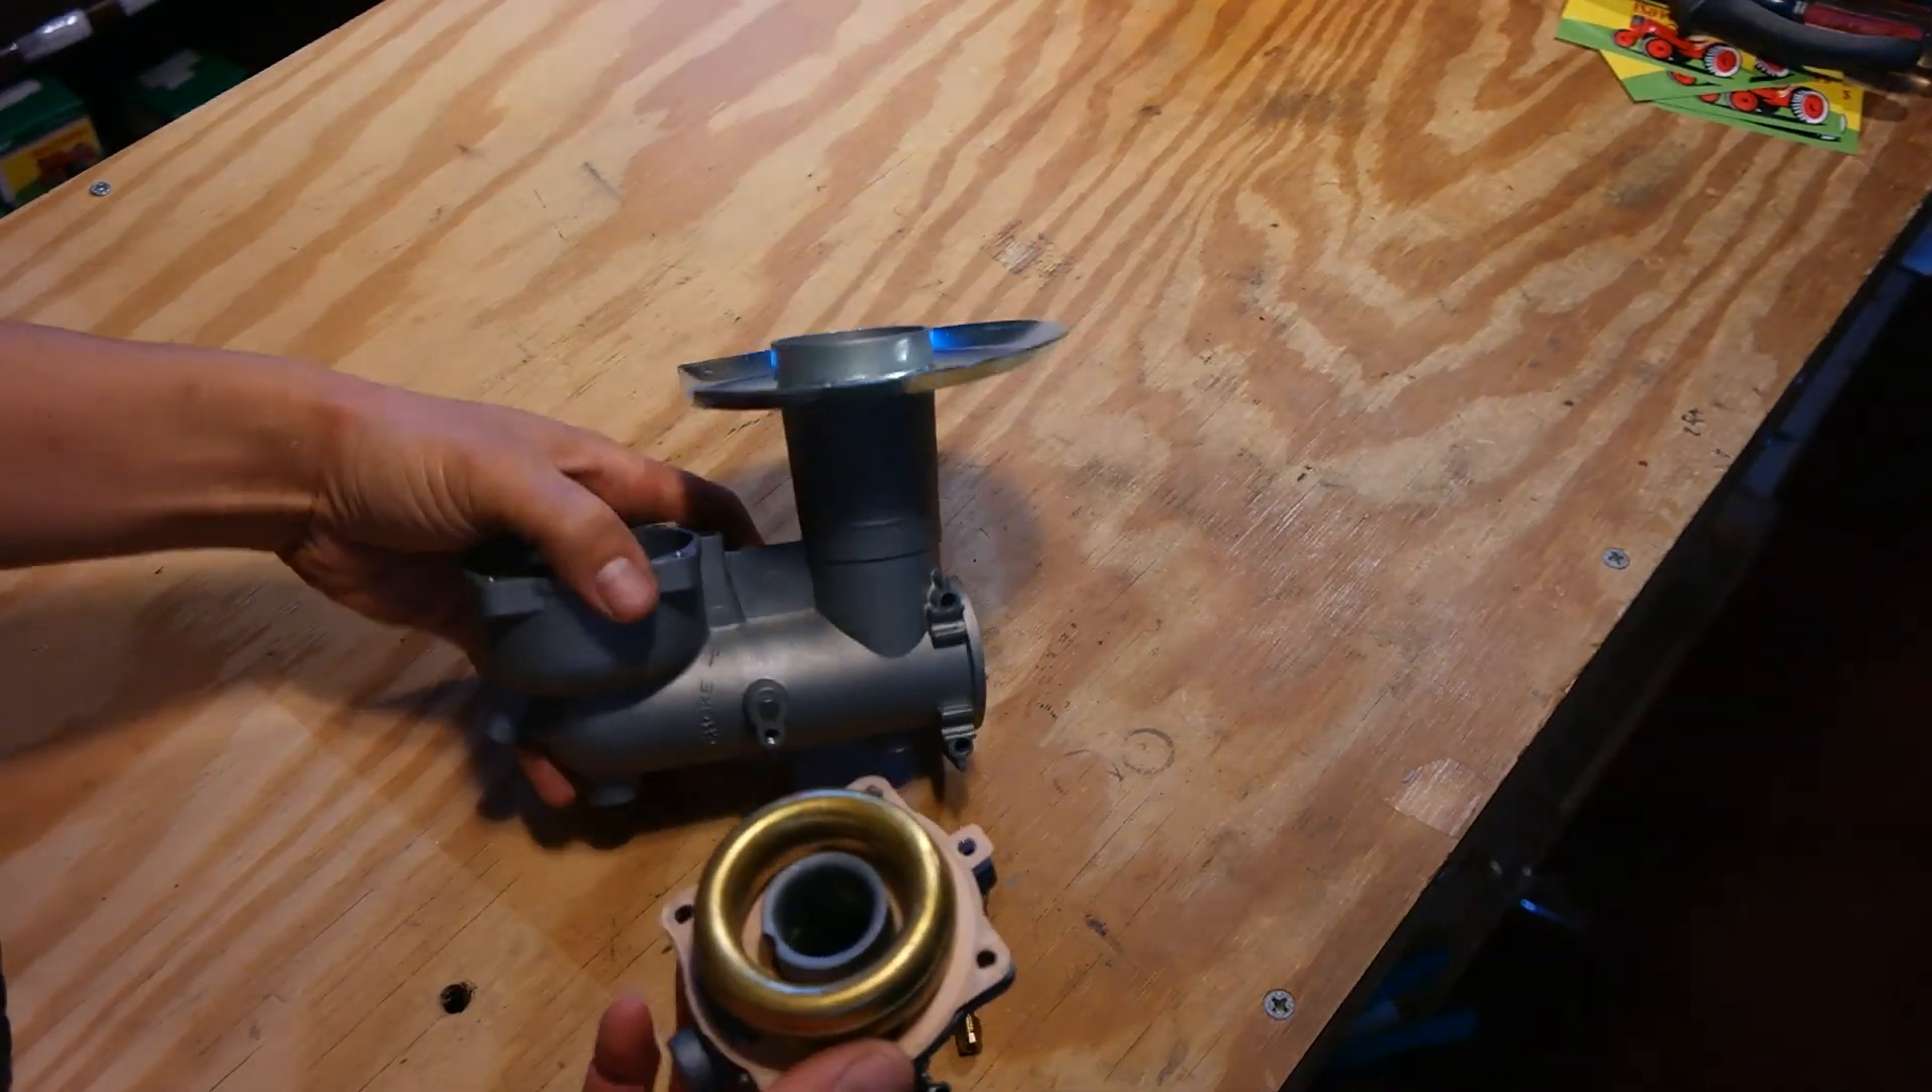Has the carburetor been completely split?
Yes.